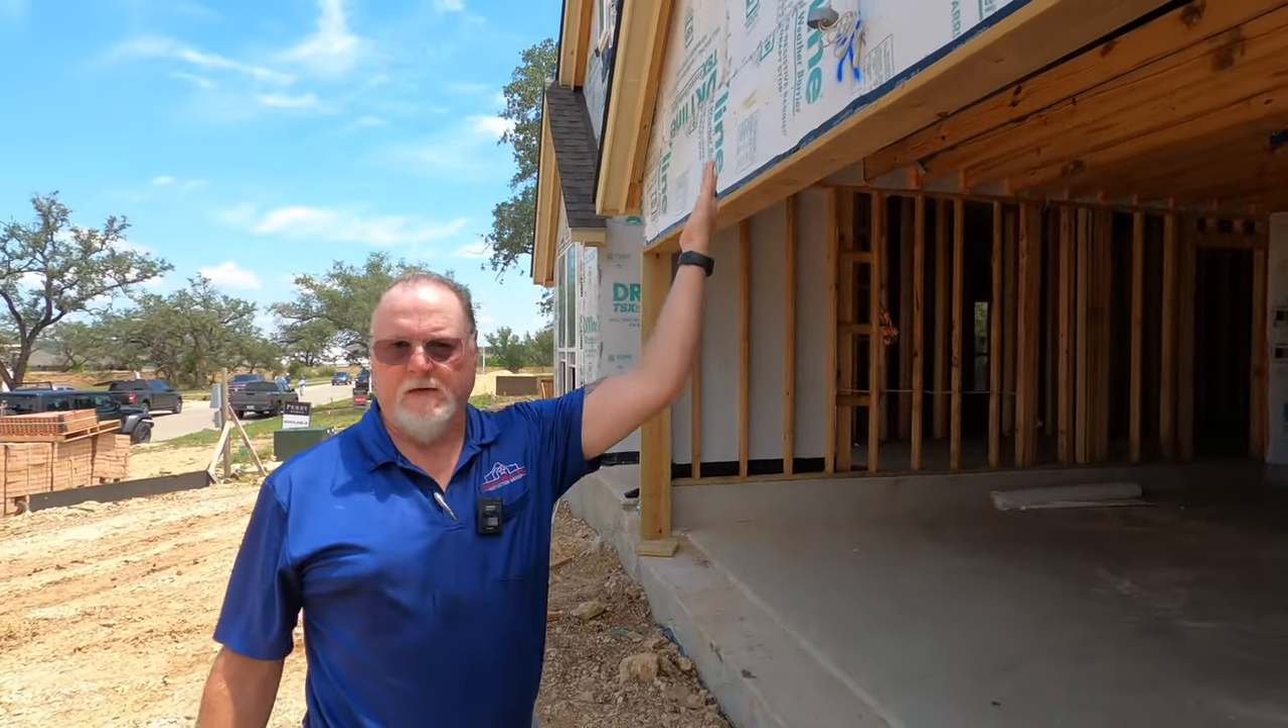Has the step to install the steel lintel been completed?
No.